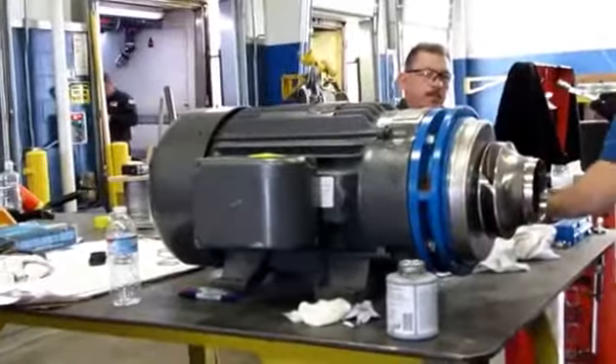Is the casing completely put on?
No.